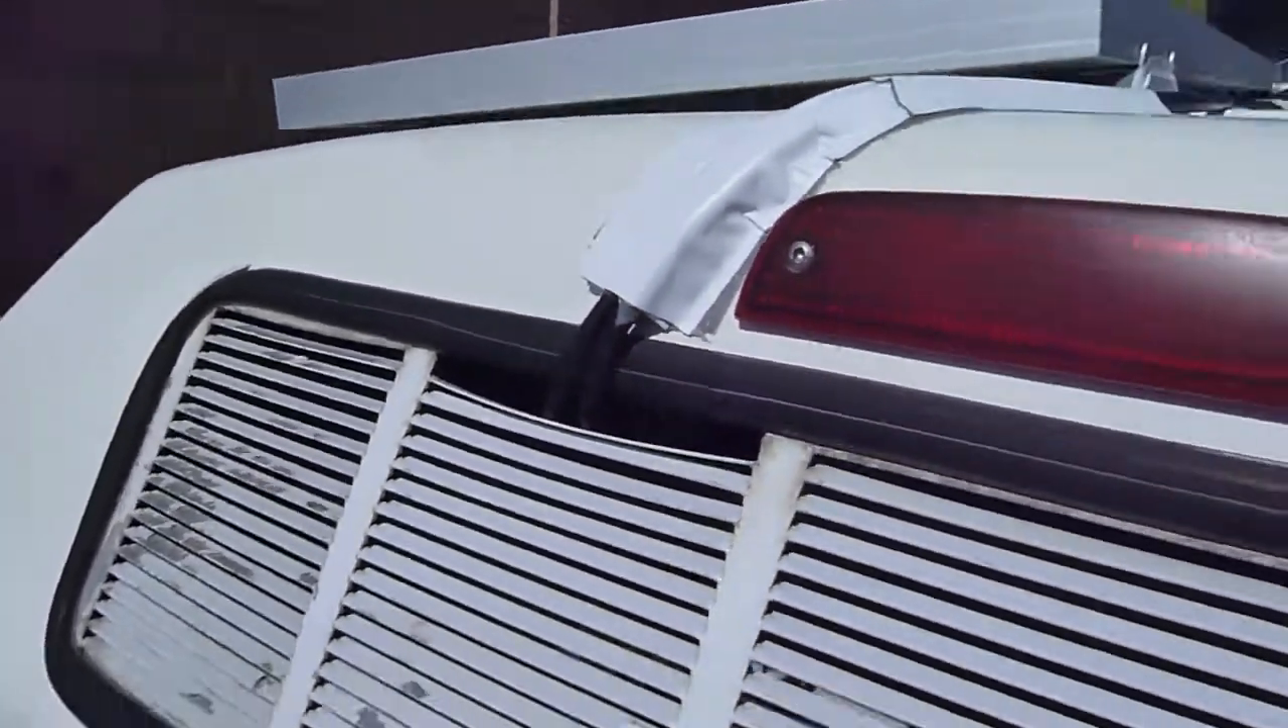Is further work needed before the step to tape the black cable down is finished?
No.